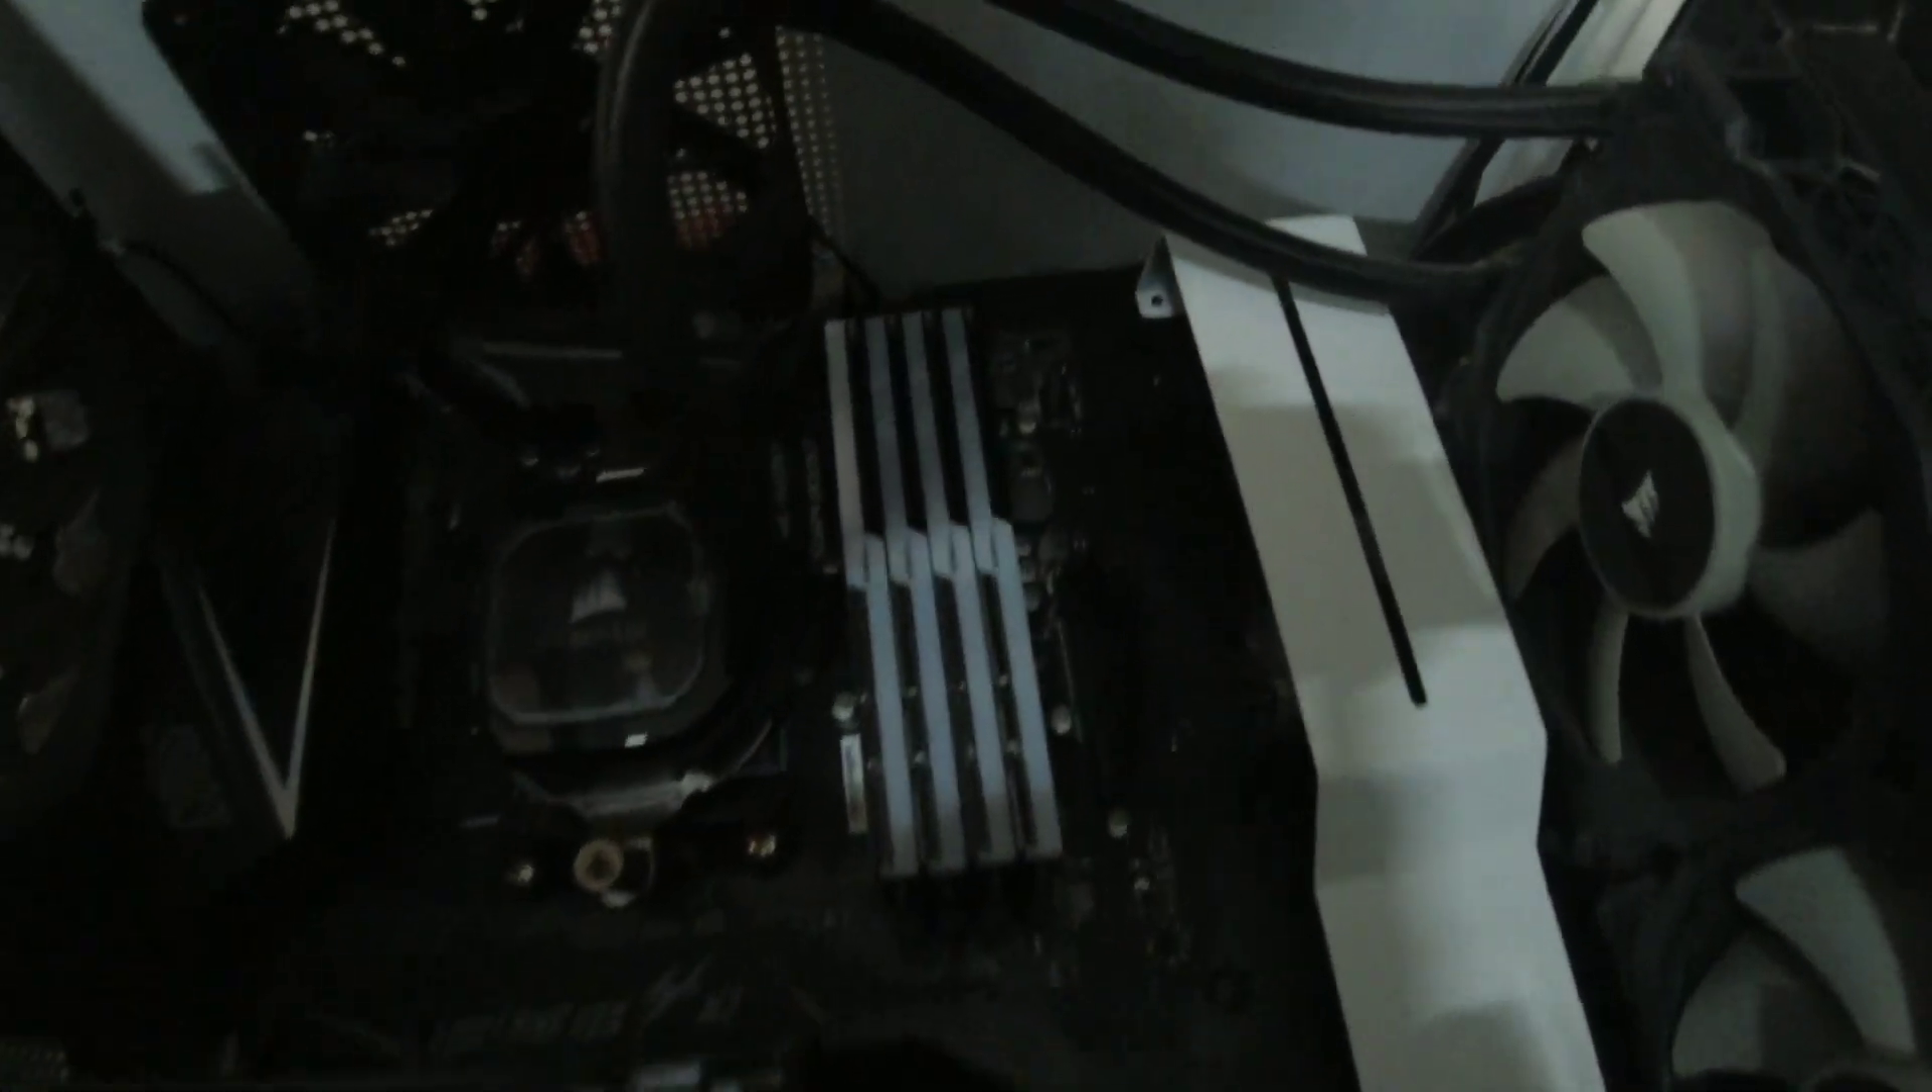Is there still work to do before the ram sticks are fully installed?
No.